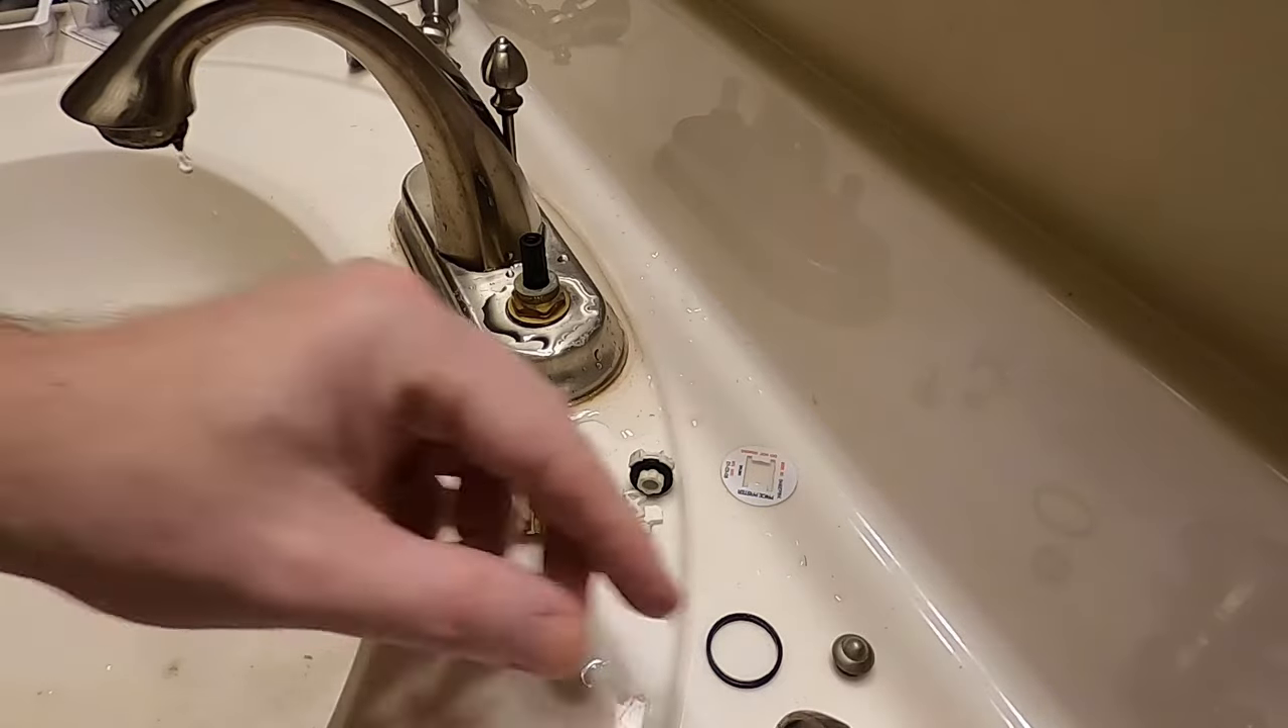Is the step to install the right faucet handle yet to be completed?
Yes.